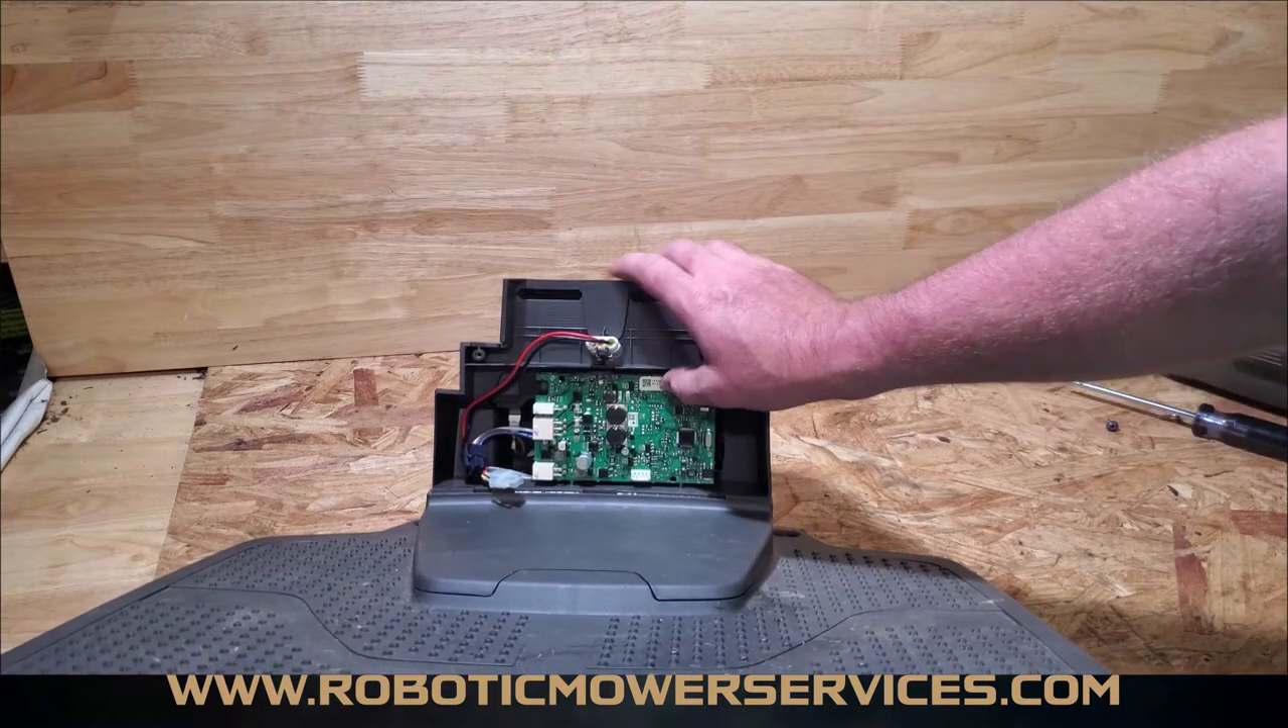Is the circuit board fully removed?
No.